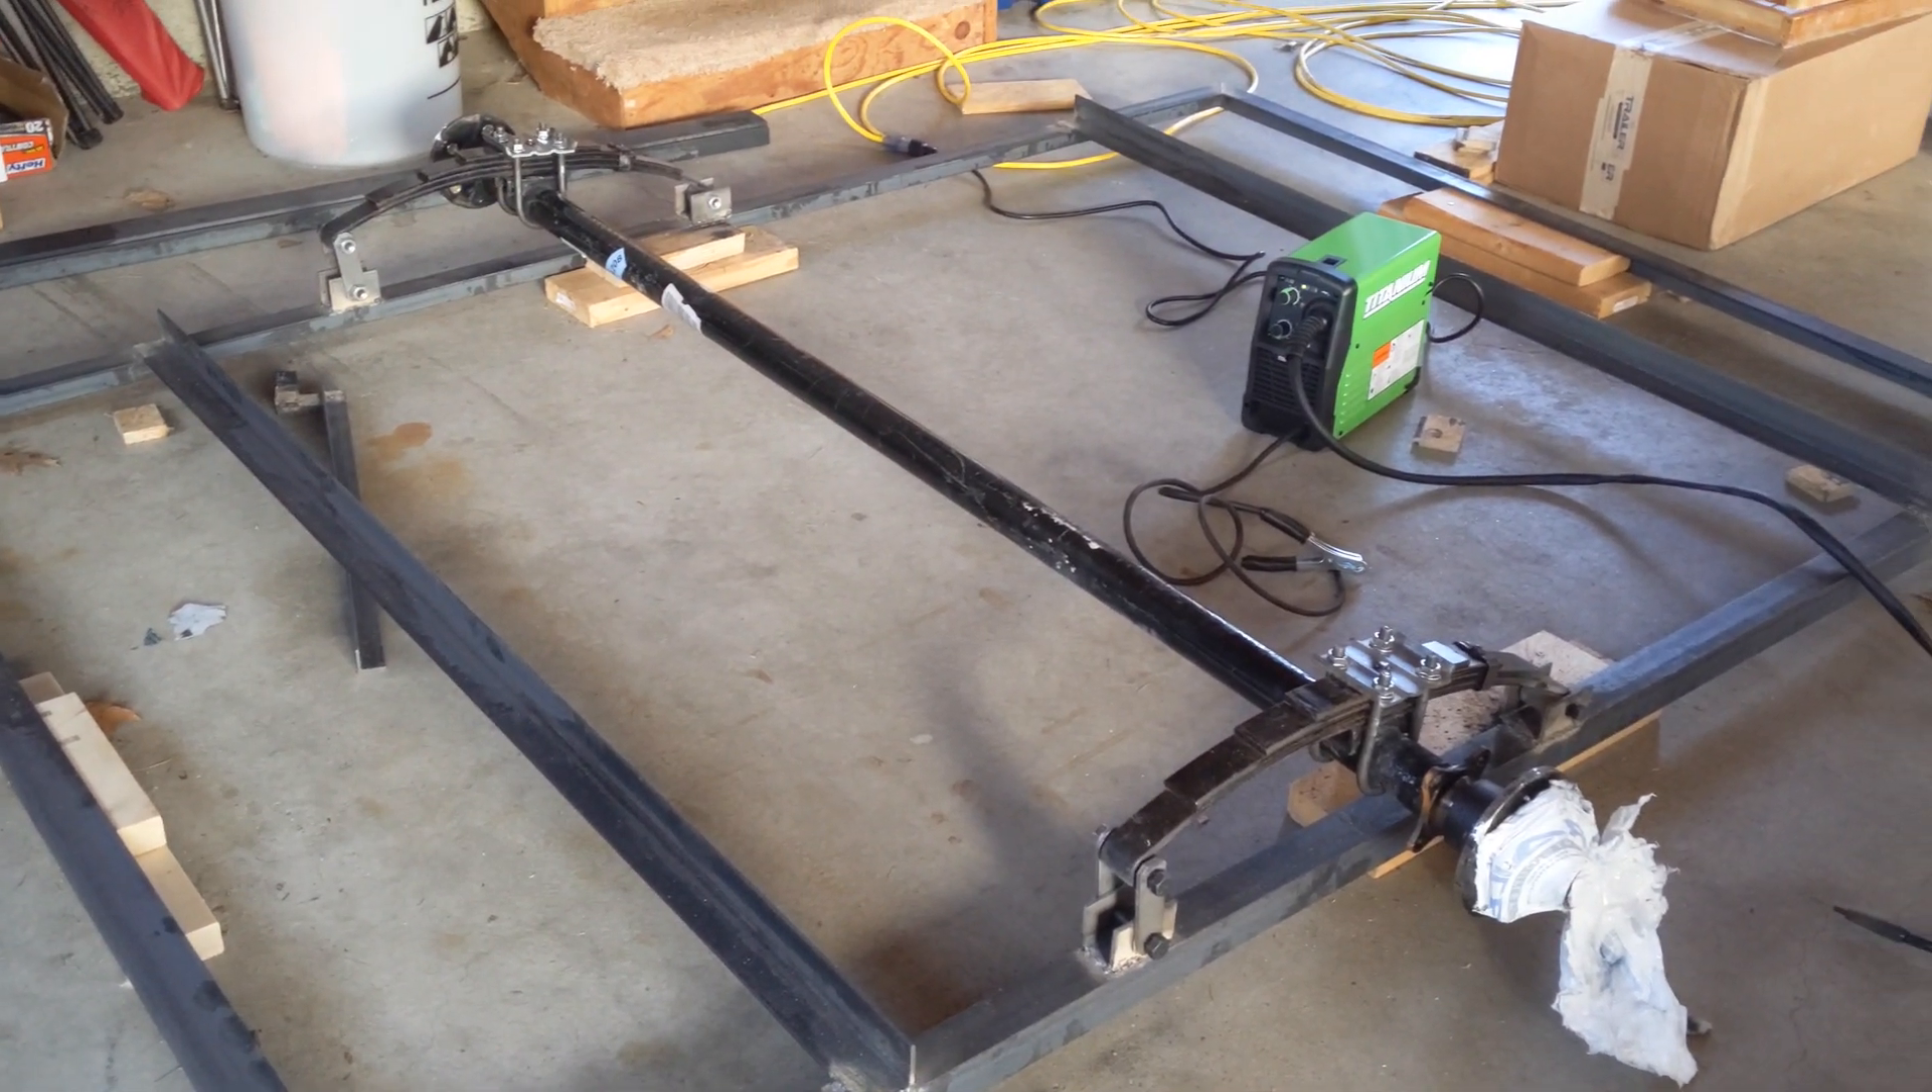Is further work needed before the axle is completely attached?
No.